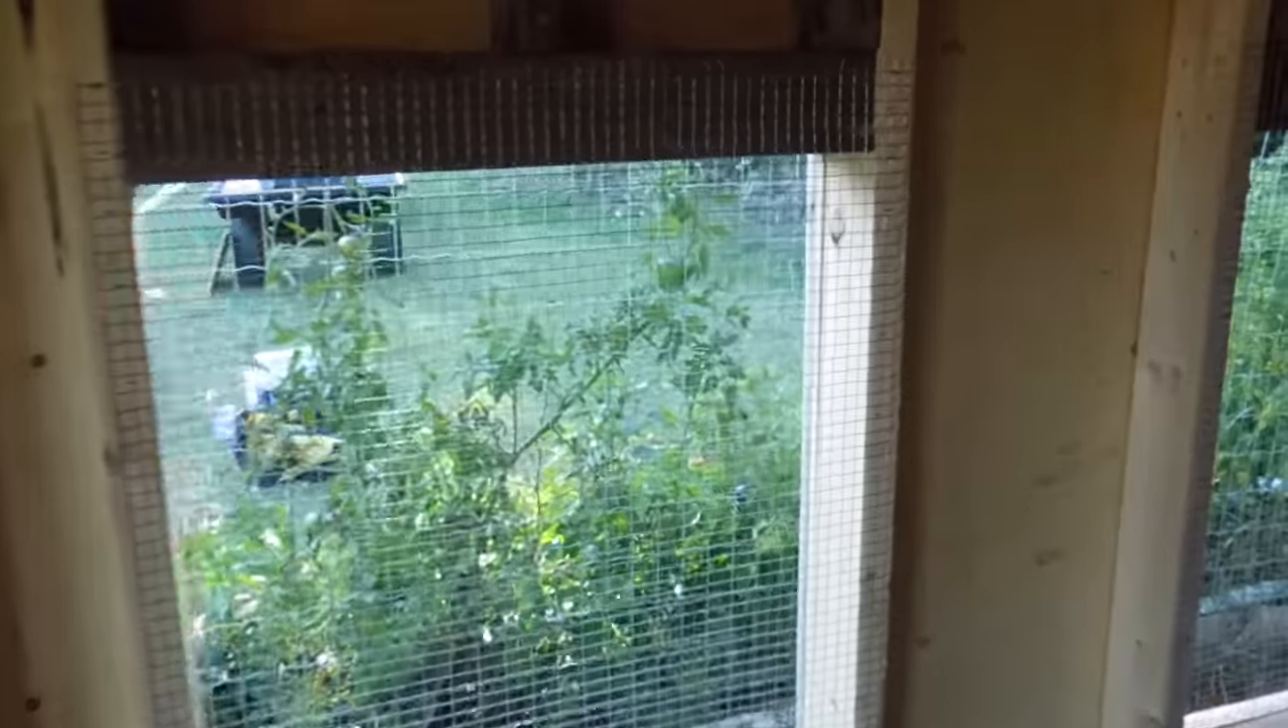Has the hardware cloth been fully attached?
Yes.